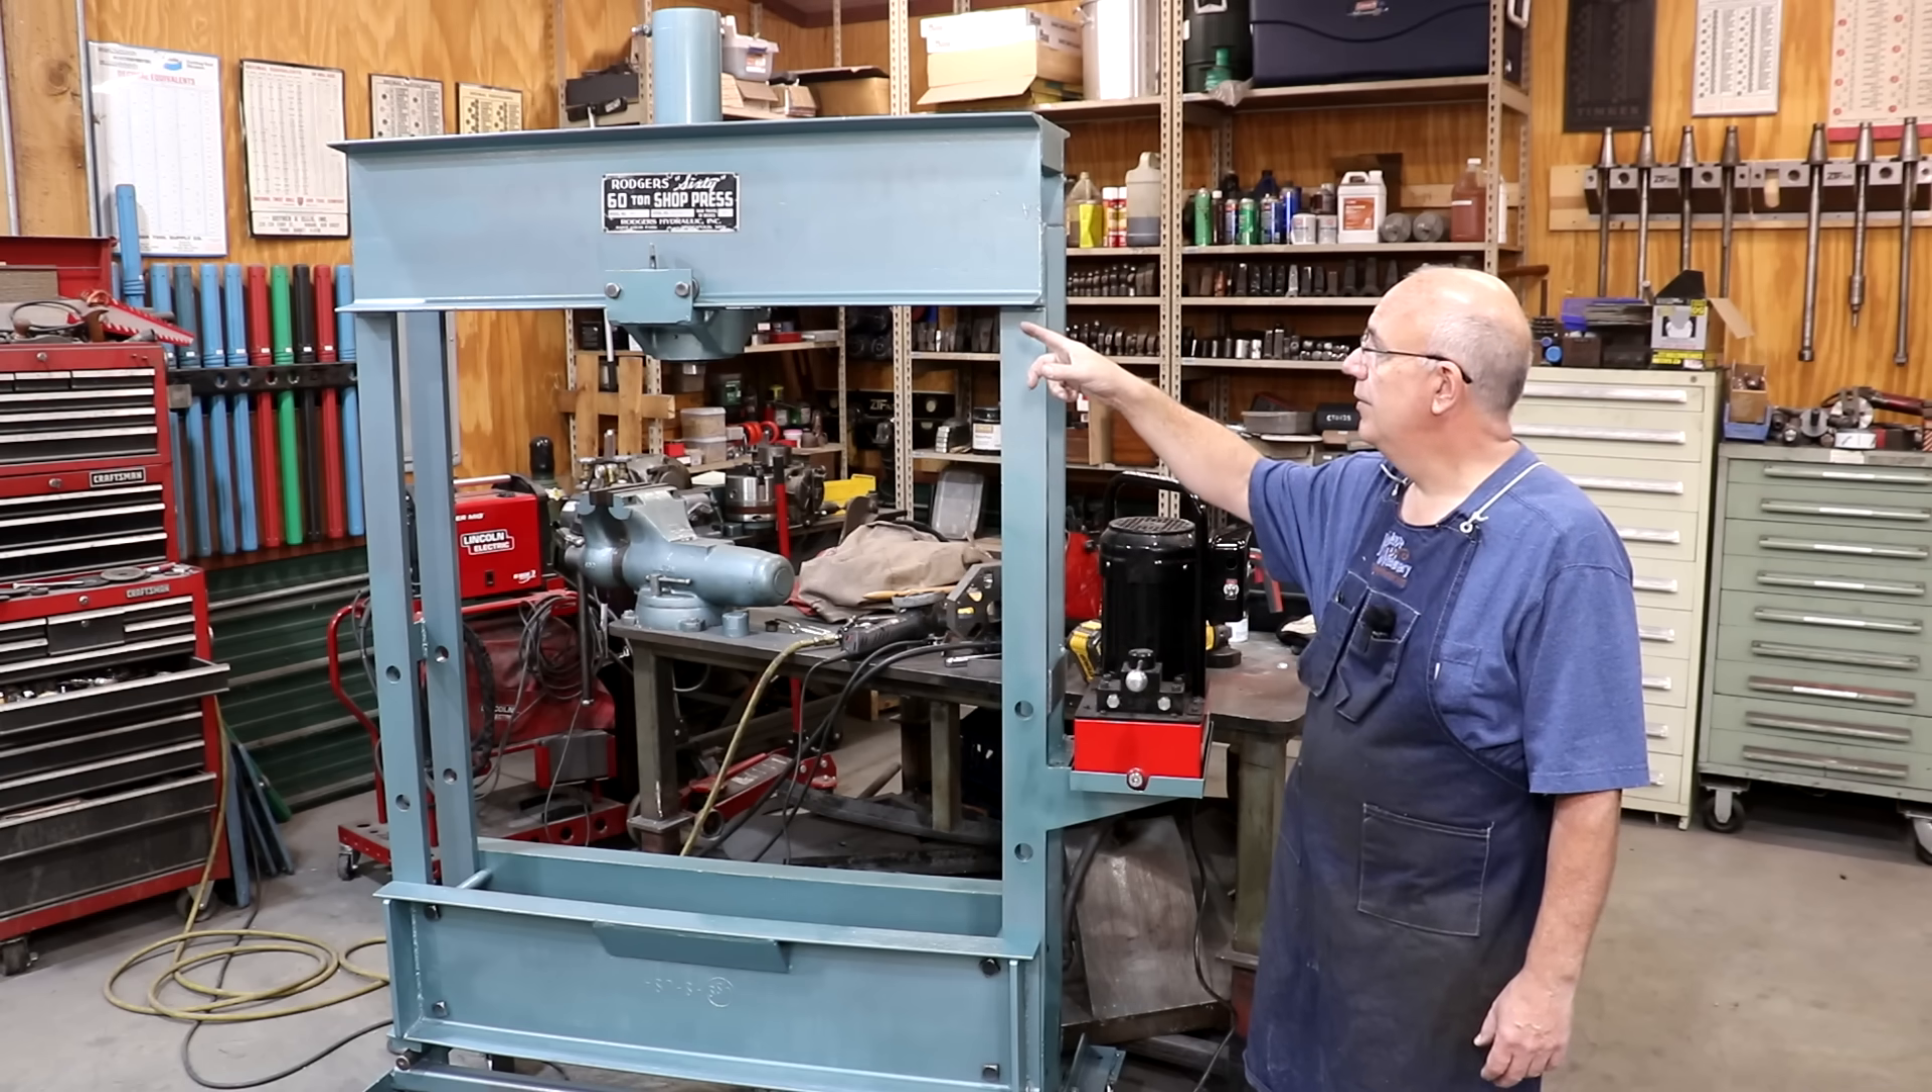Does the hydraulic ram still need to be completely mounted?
No.